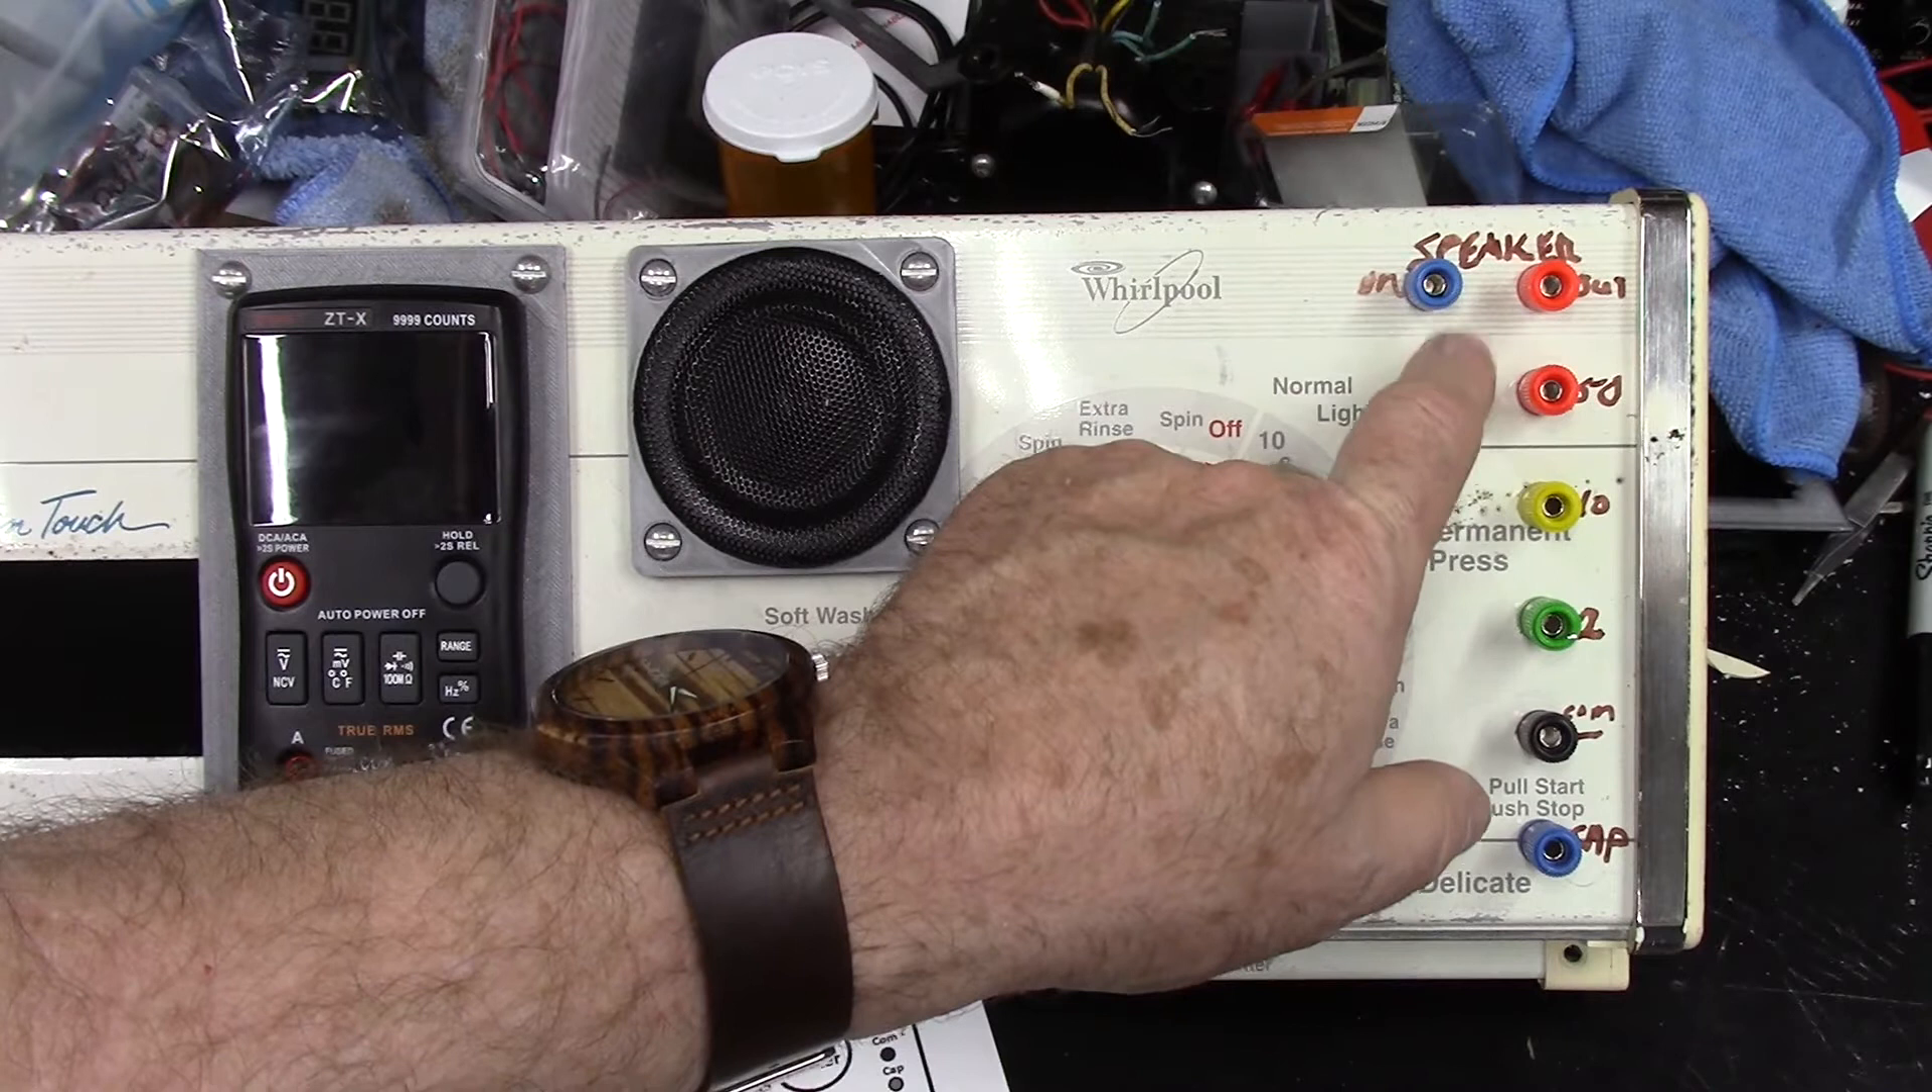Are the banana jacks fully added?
Yes.